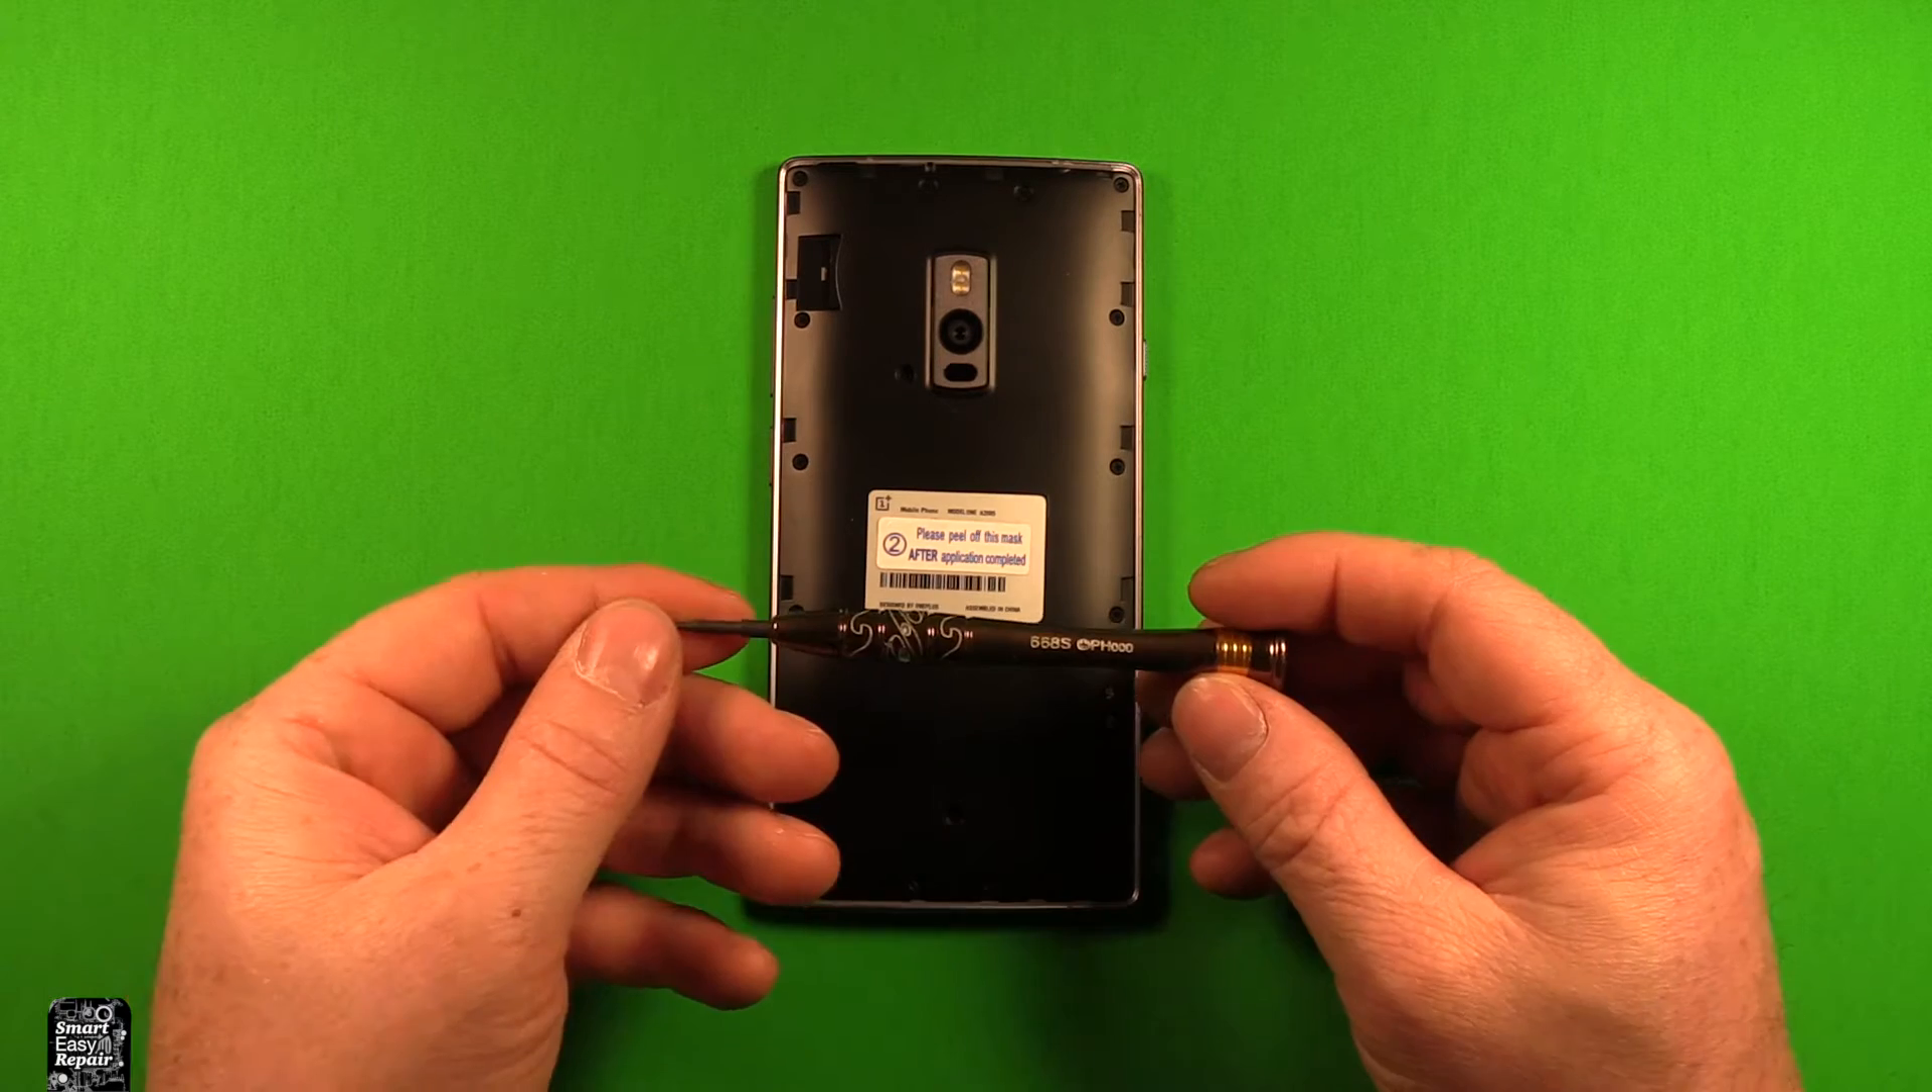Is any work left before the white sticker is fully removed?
Yes.